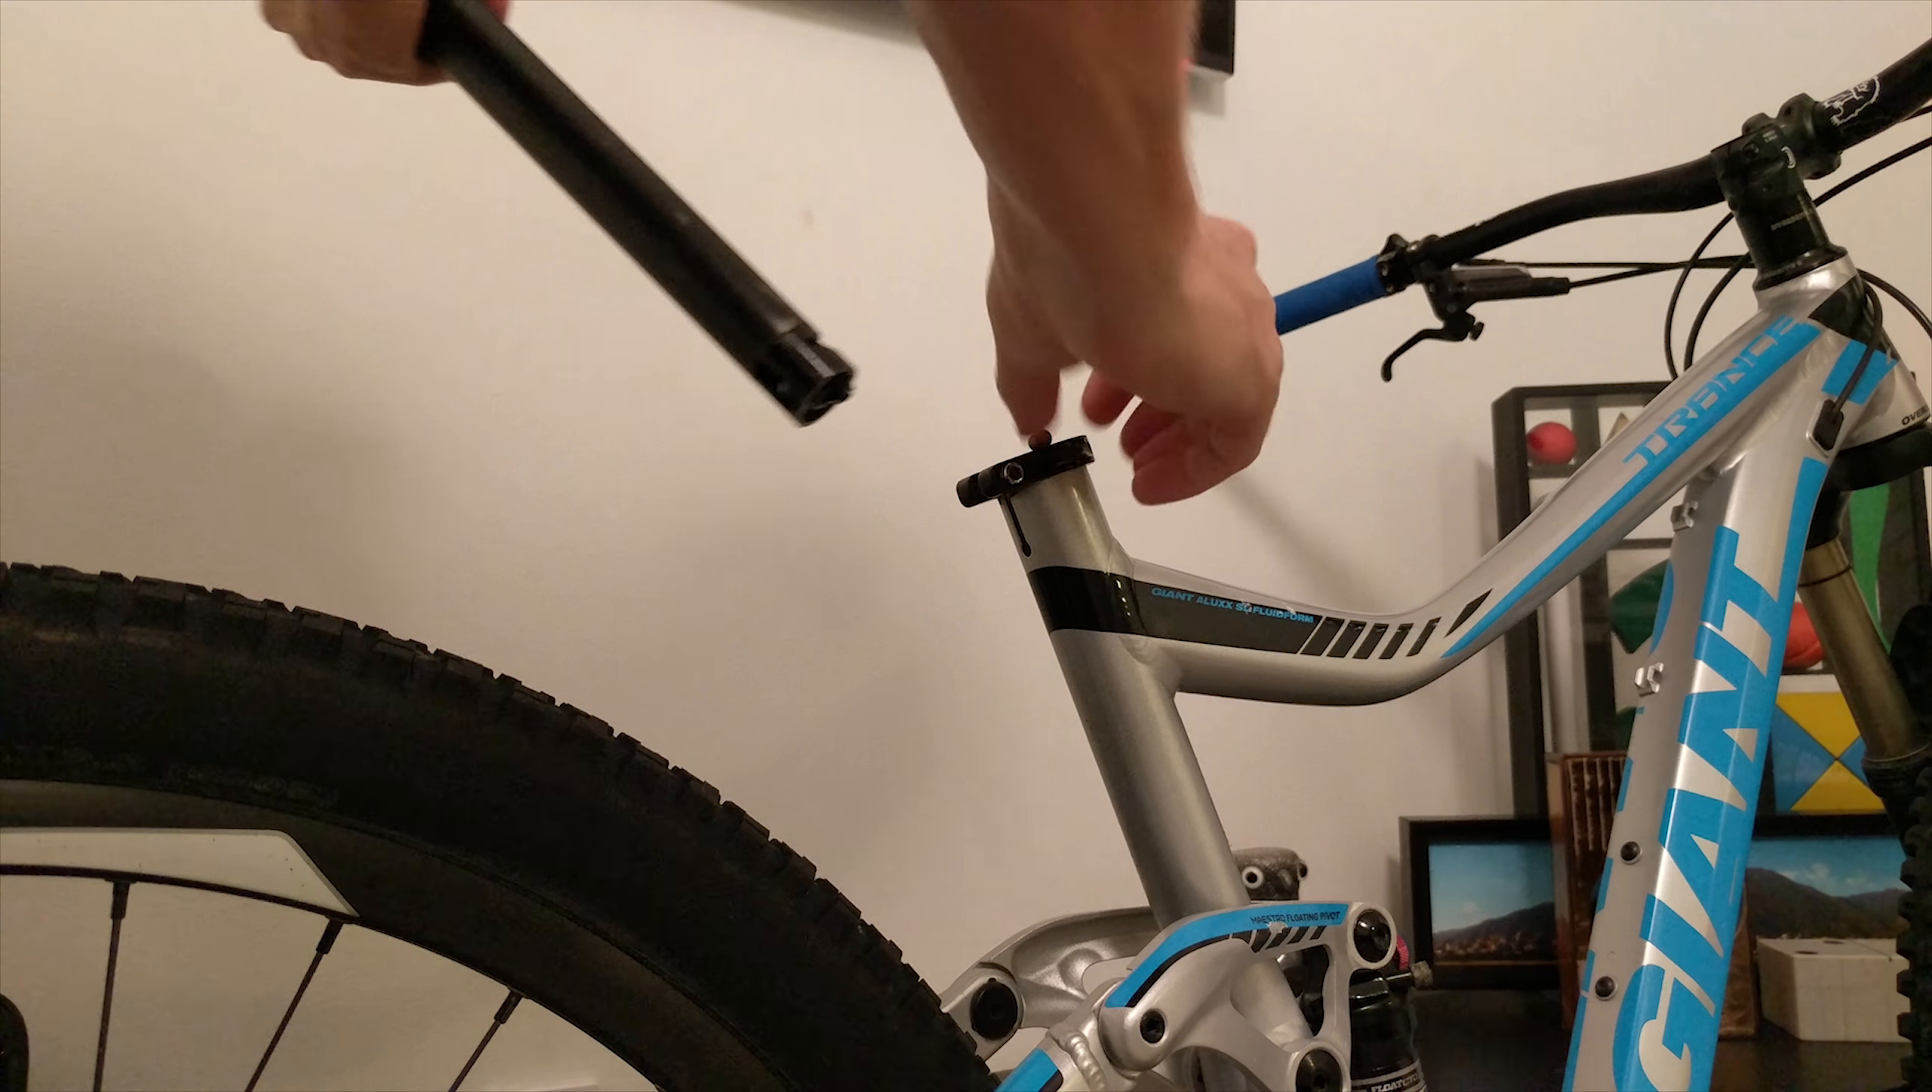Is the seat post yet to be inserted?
Yes.